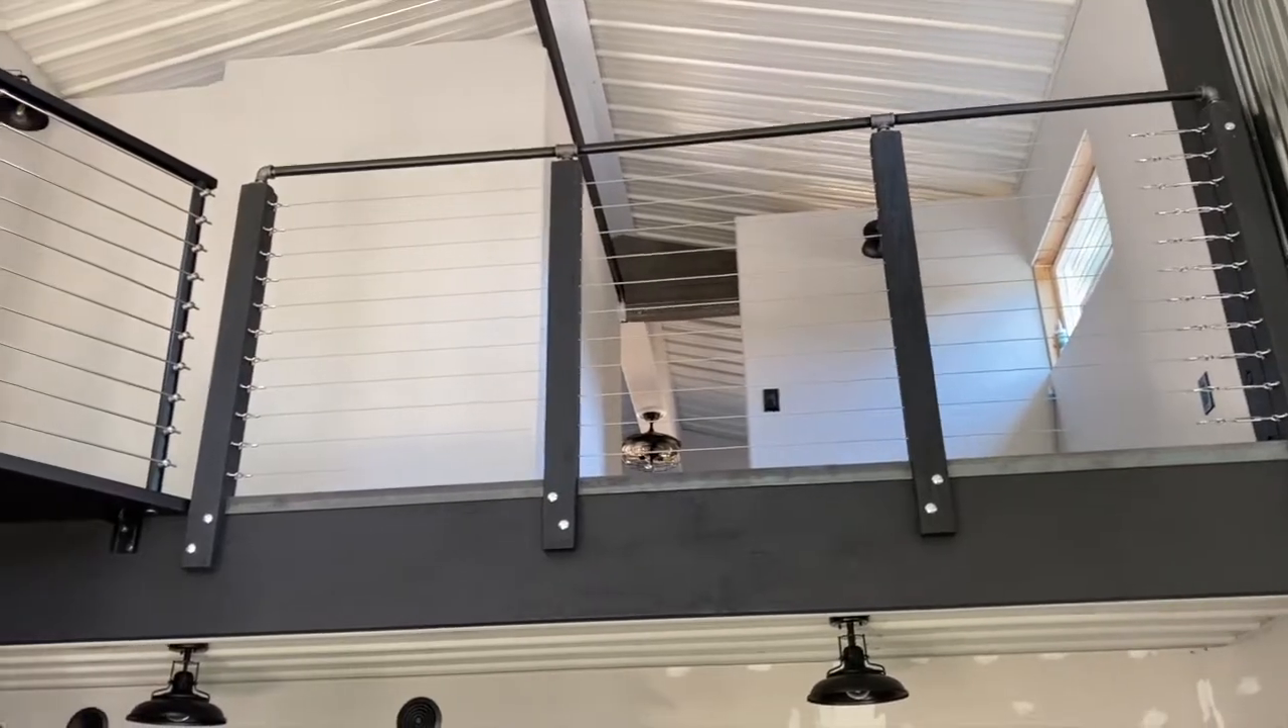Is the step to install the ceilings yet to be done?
No.